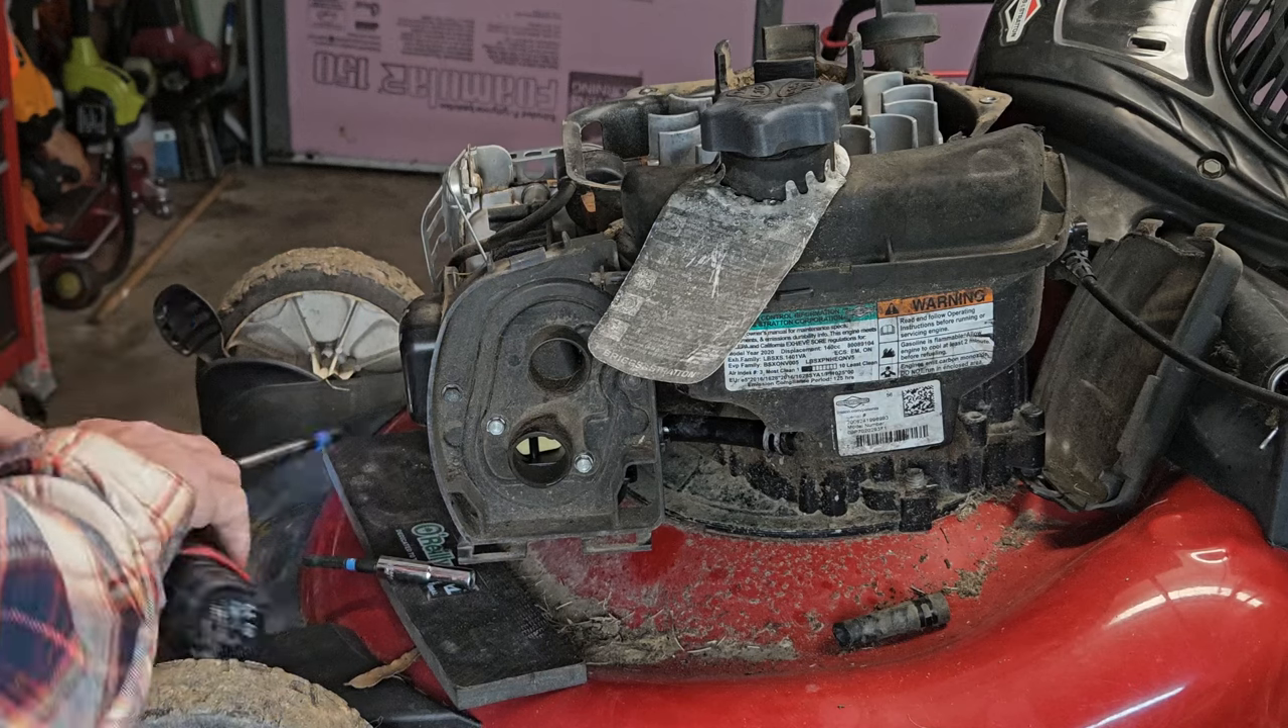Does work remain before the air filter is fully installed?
Yes.